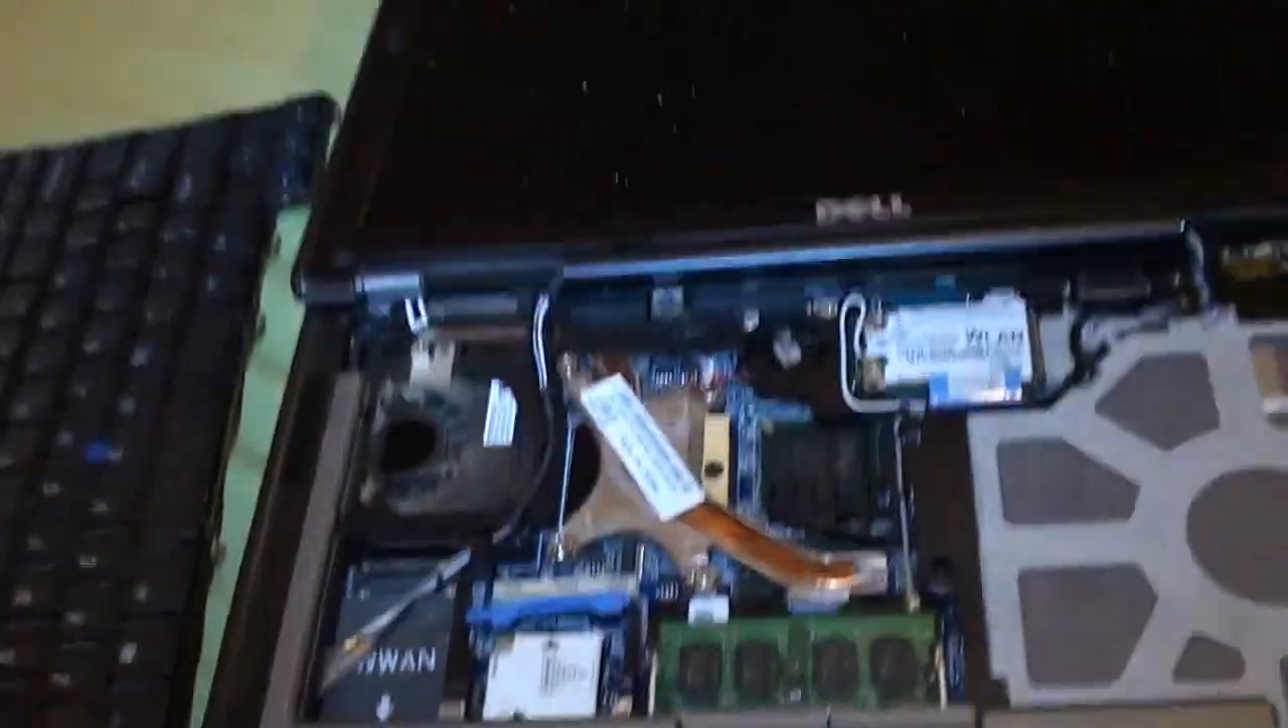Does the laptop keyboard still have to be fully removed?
No.